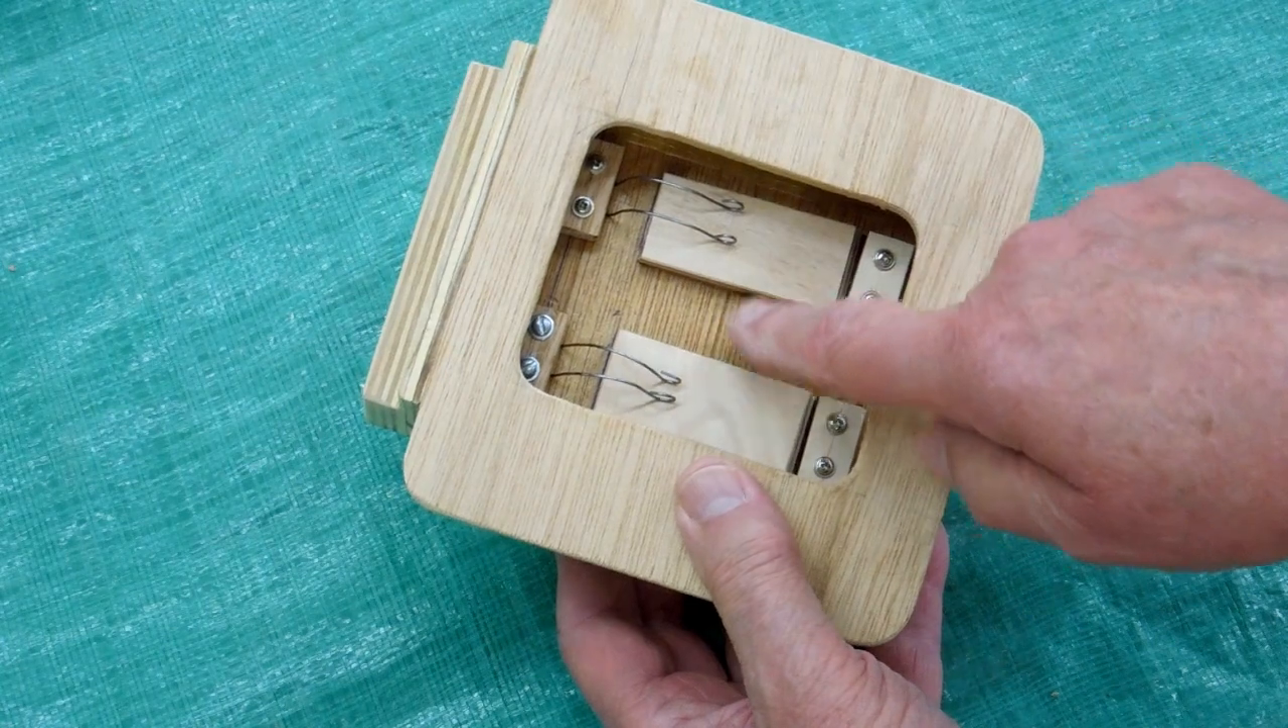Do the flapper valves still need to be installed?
No.